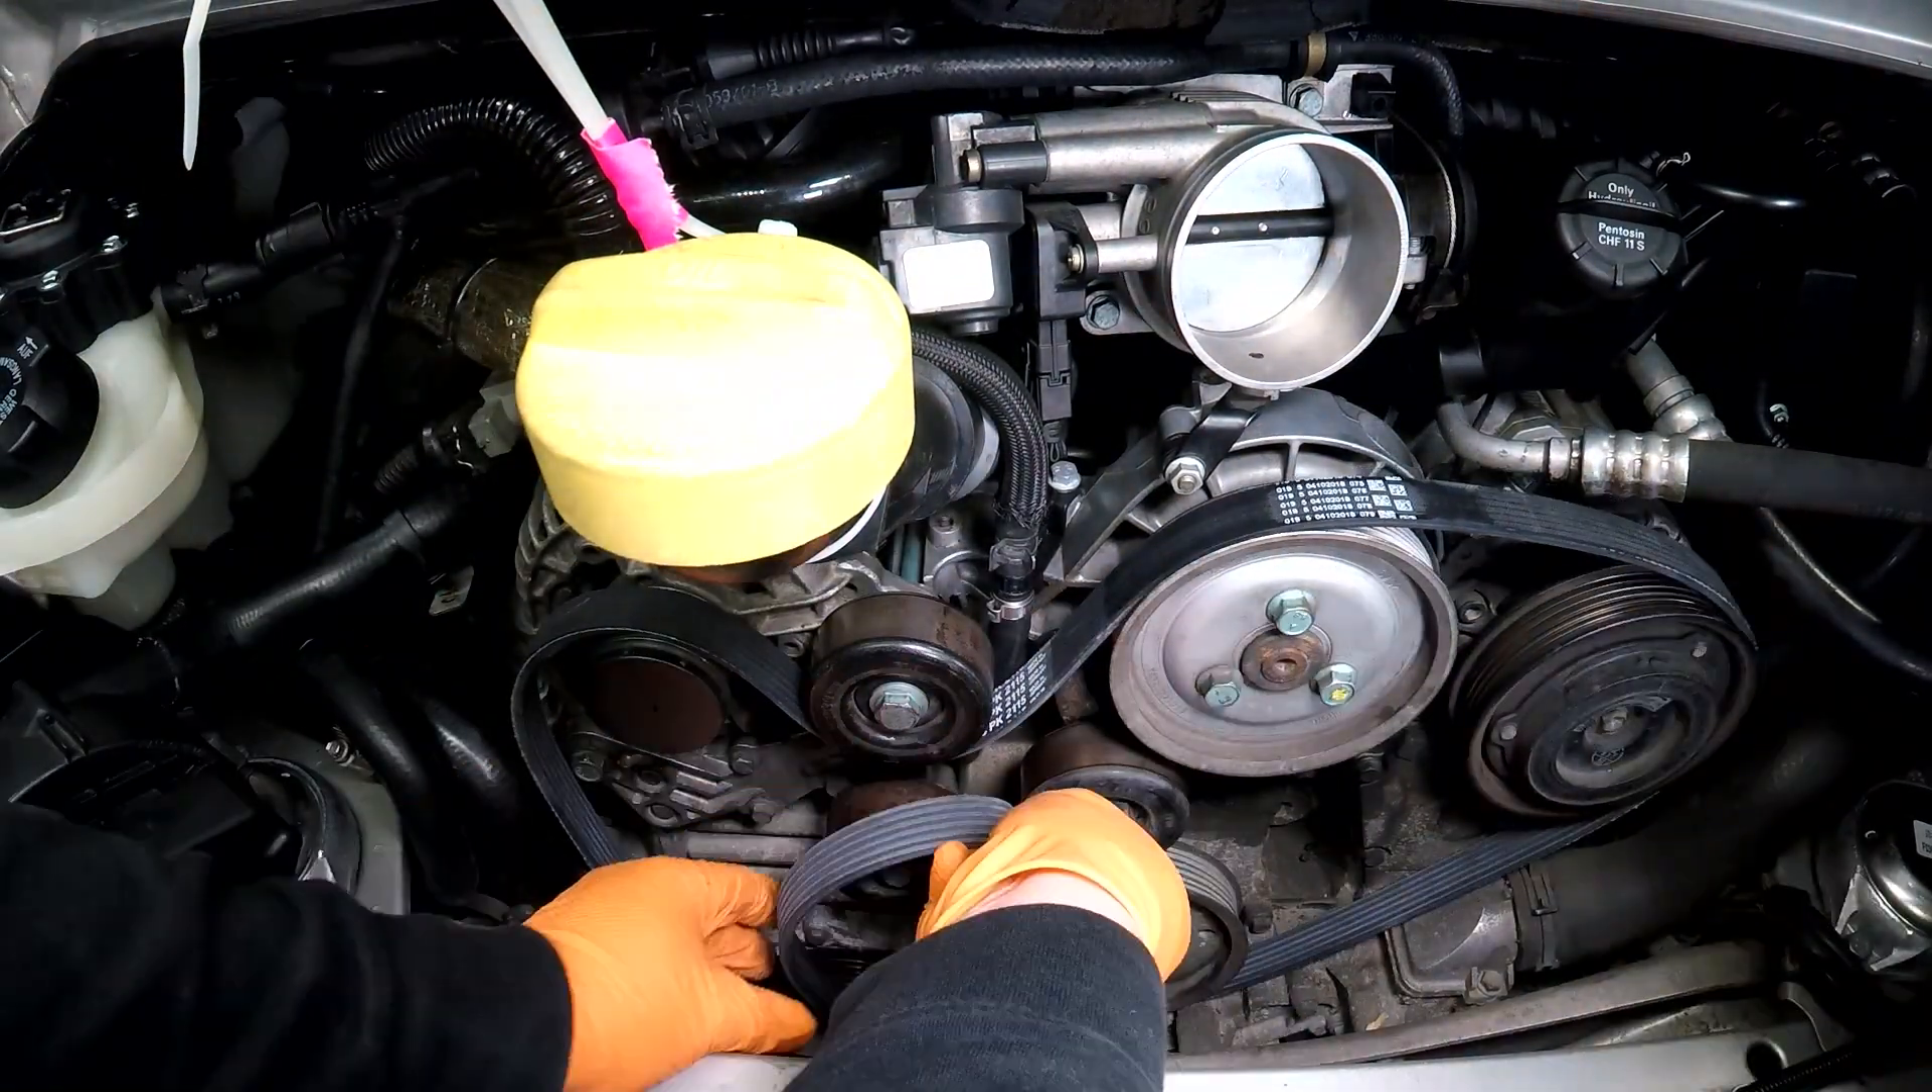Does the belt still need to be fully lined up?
Yes.